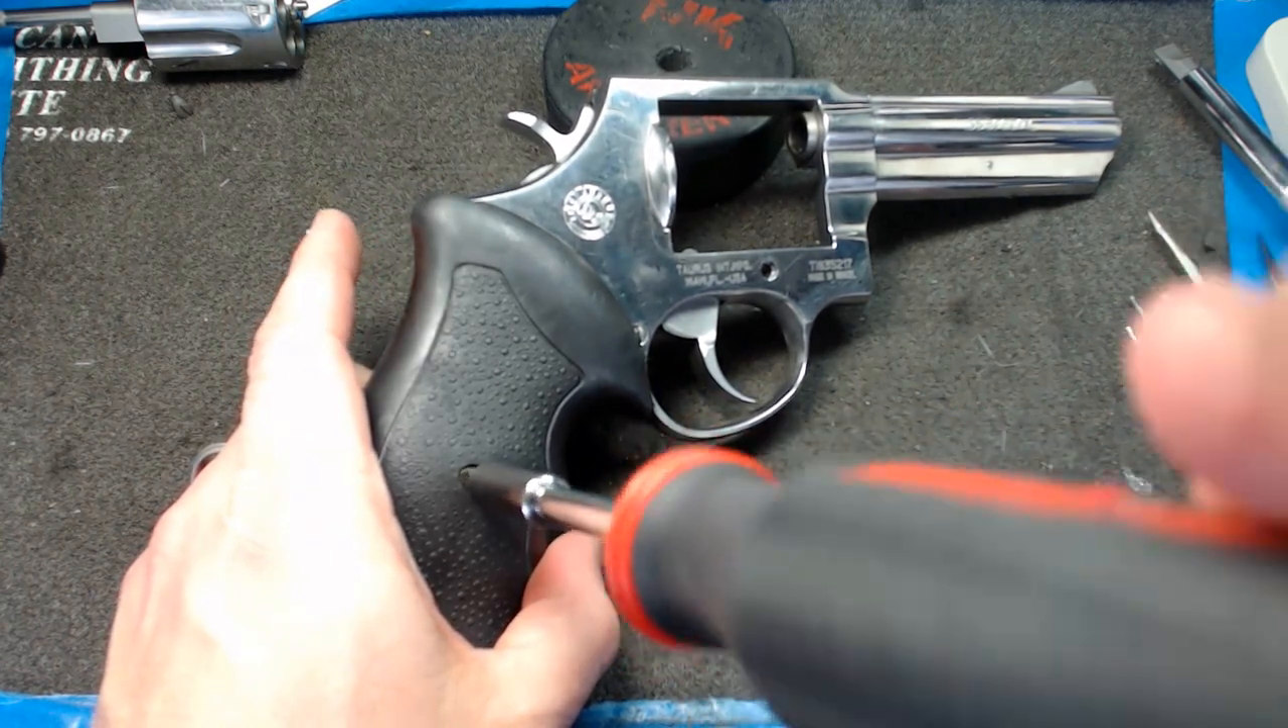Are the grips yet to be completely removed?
Yes.